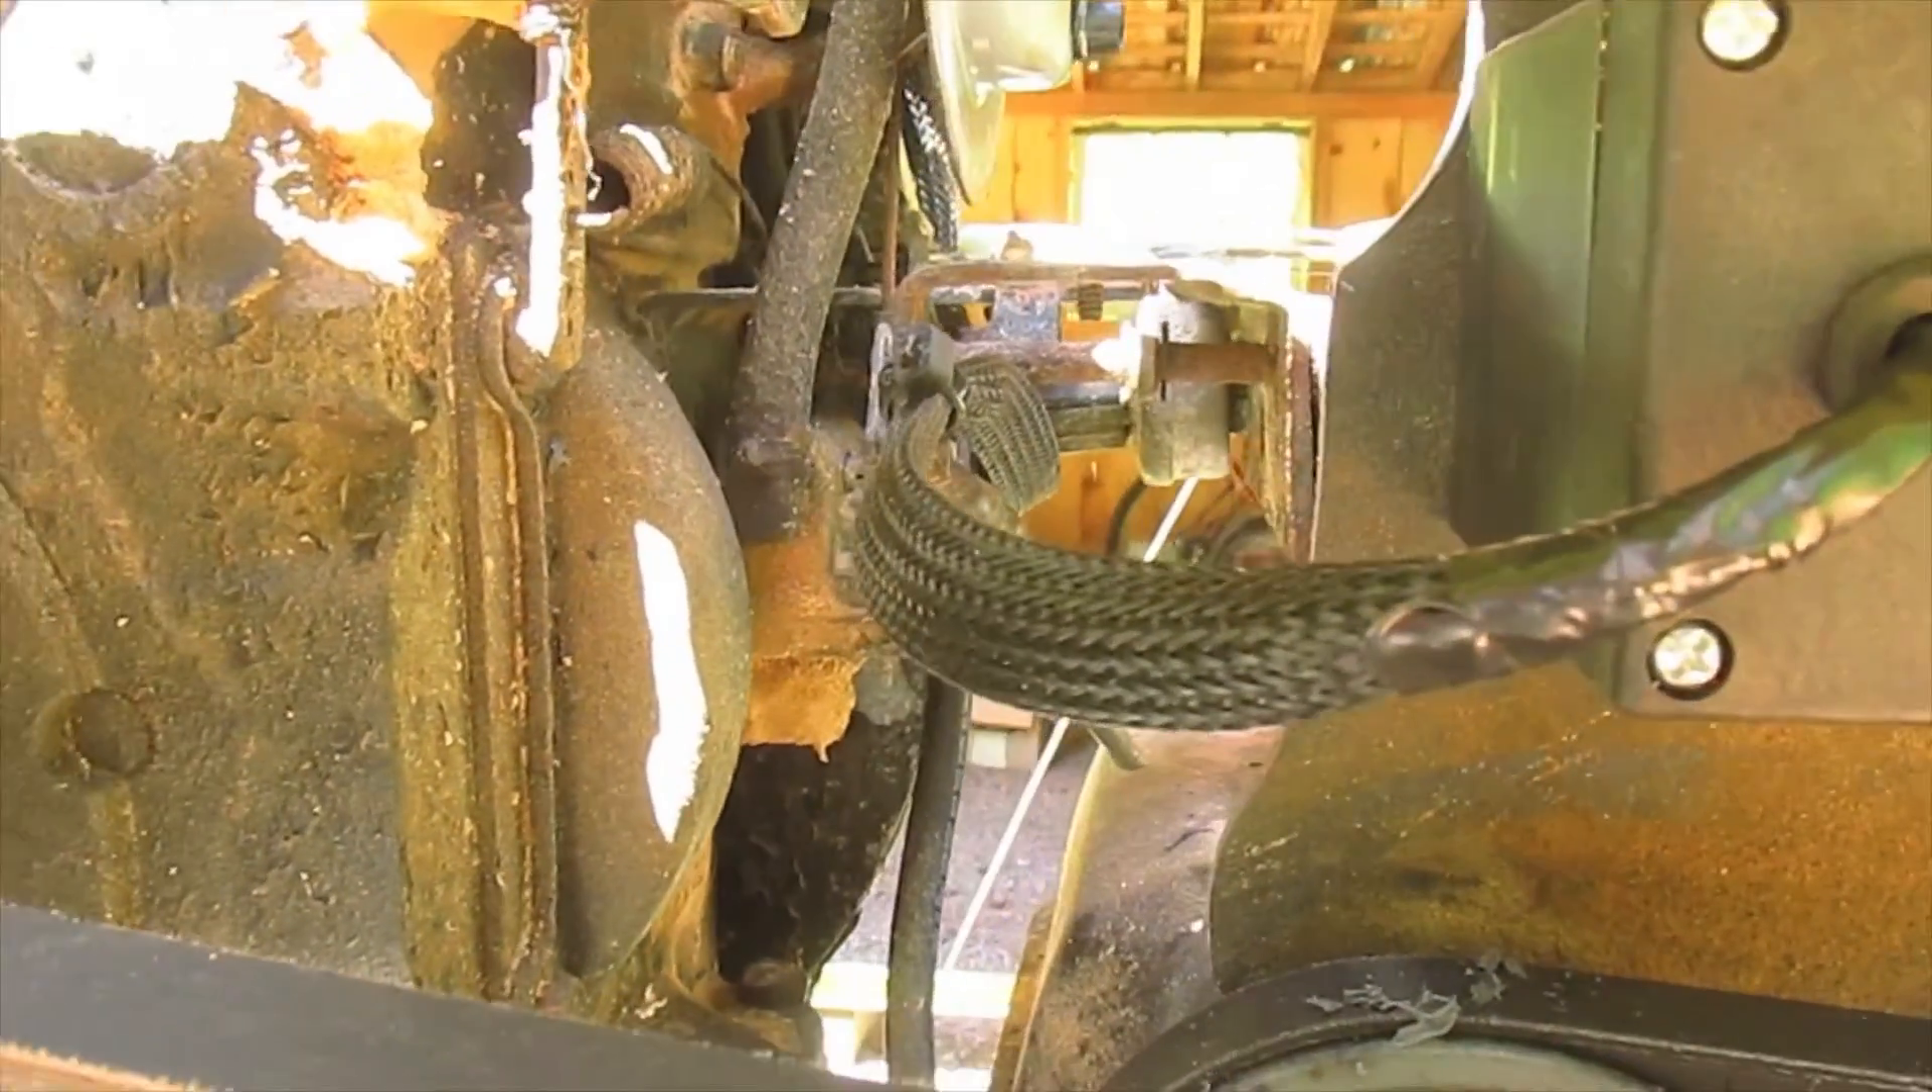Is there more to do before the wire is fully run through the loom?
No.